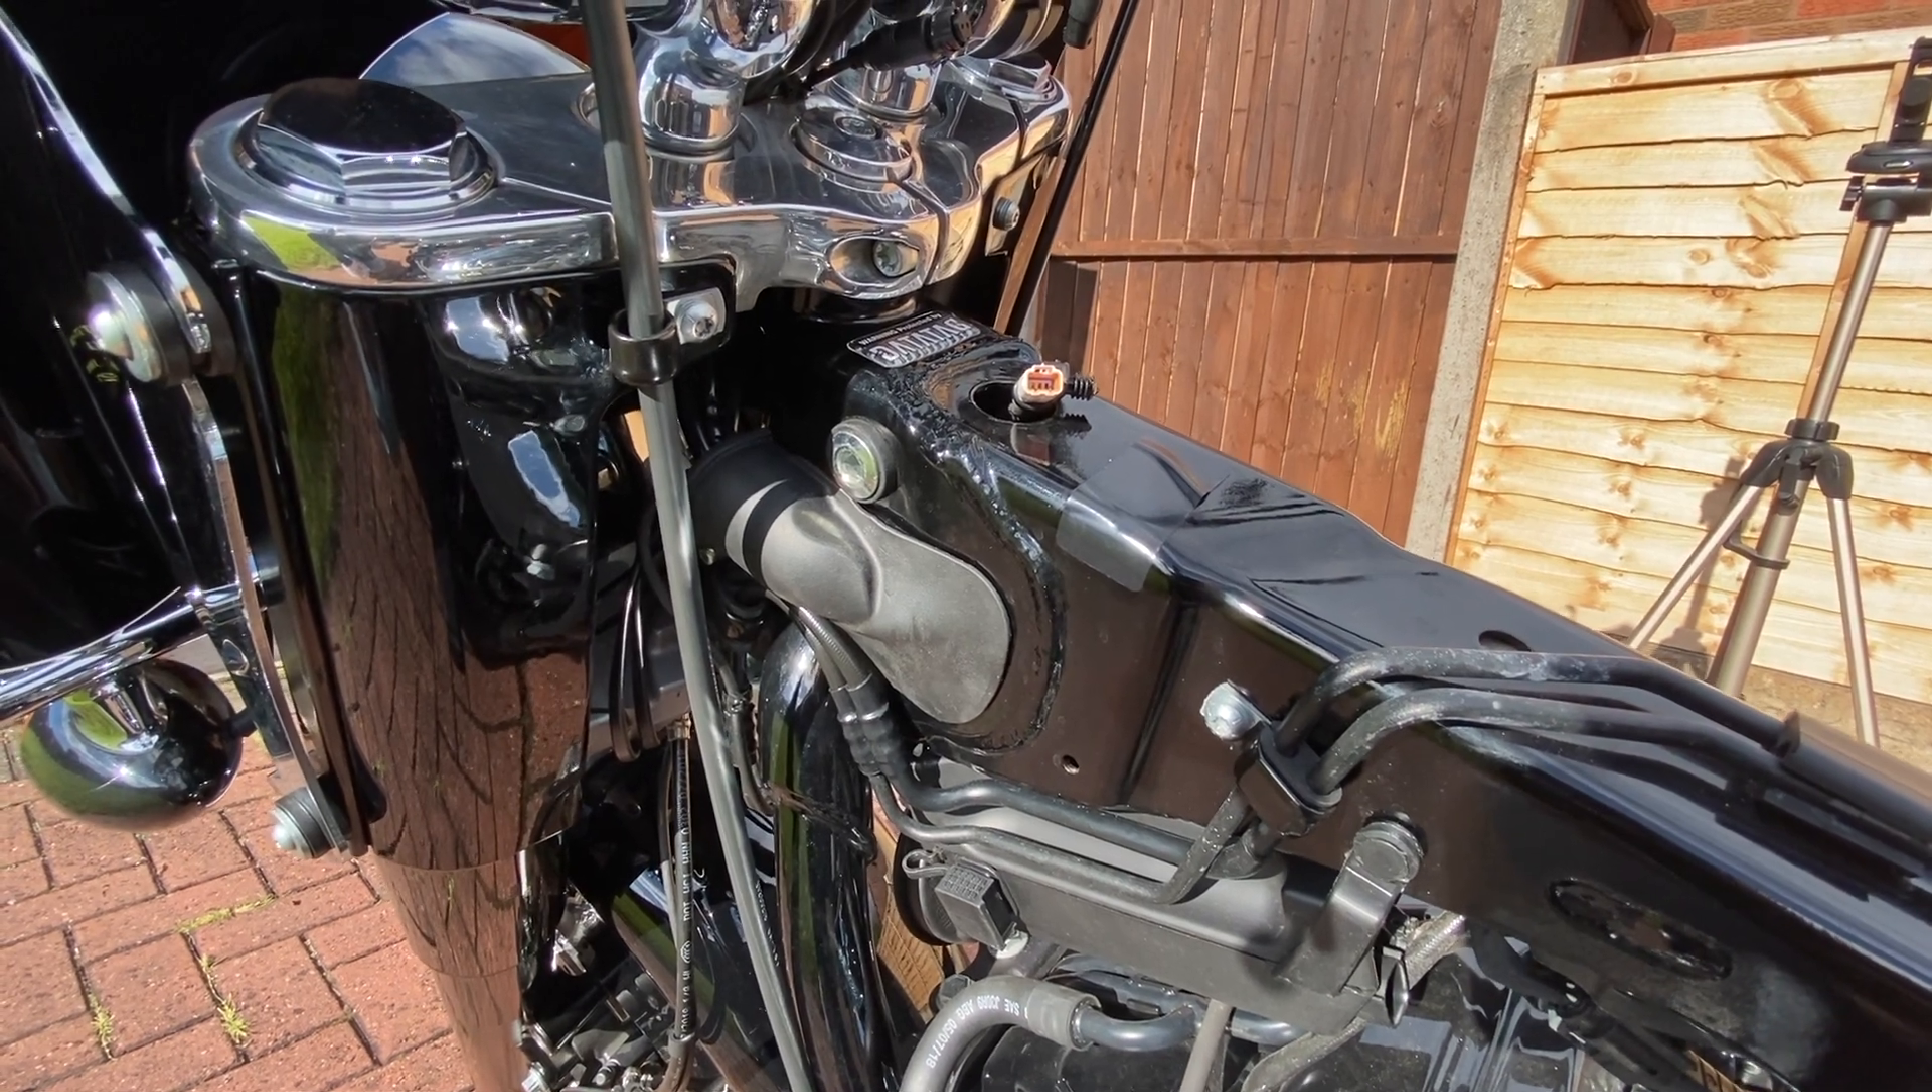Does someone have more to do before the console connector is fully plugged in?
Yes.